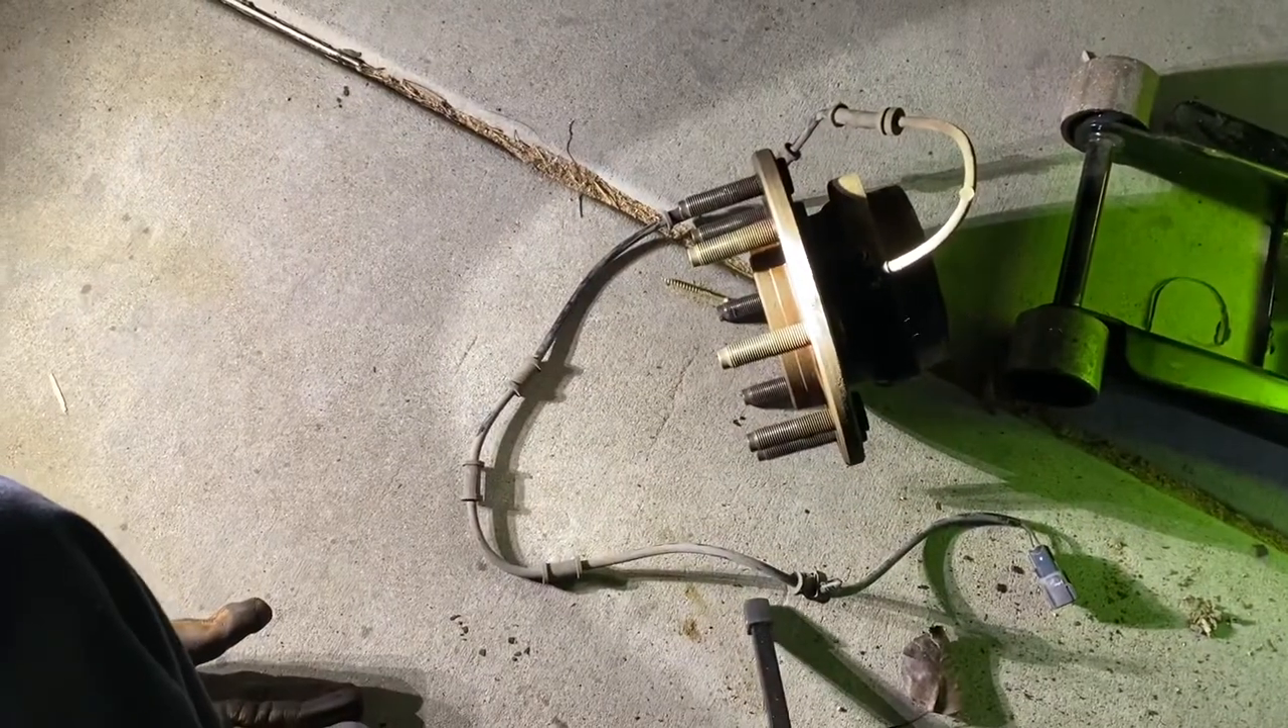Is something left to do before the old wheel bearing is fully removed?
No.